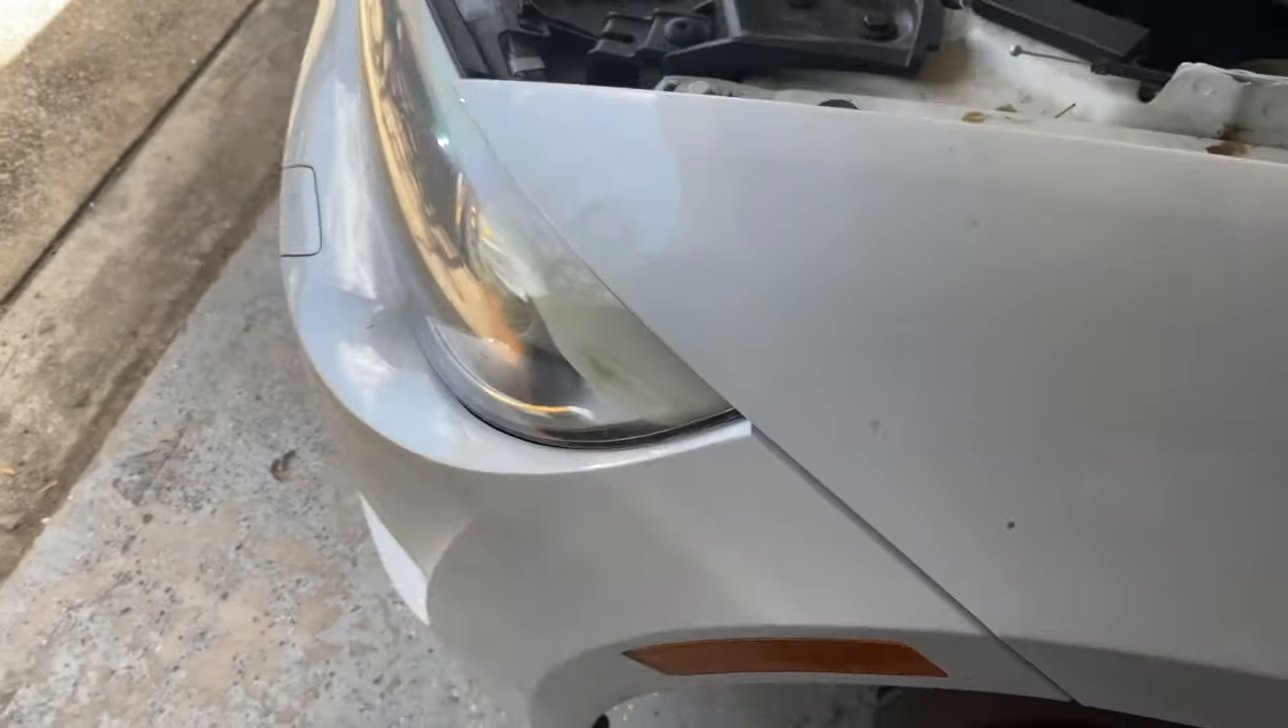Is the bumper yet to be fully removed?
Yes.